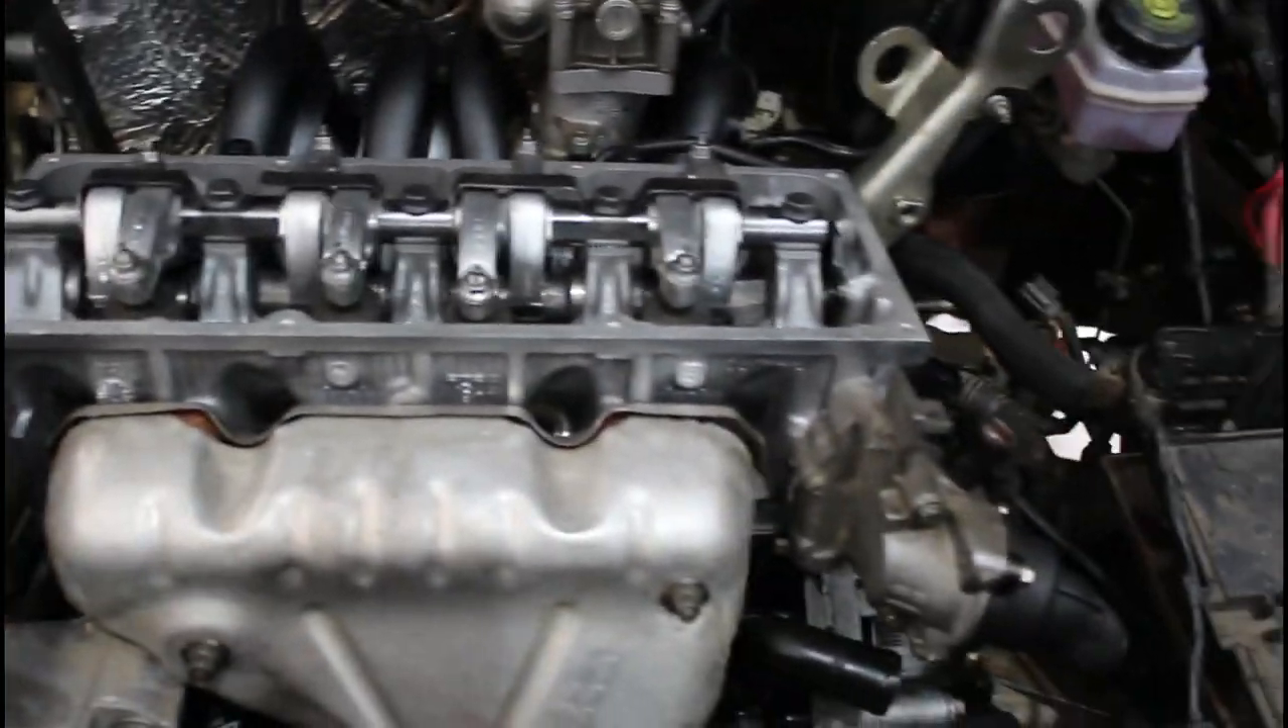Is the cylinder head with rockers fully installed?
Yes.